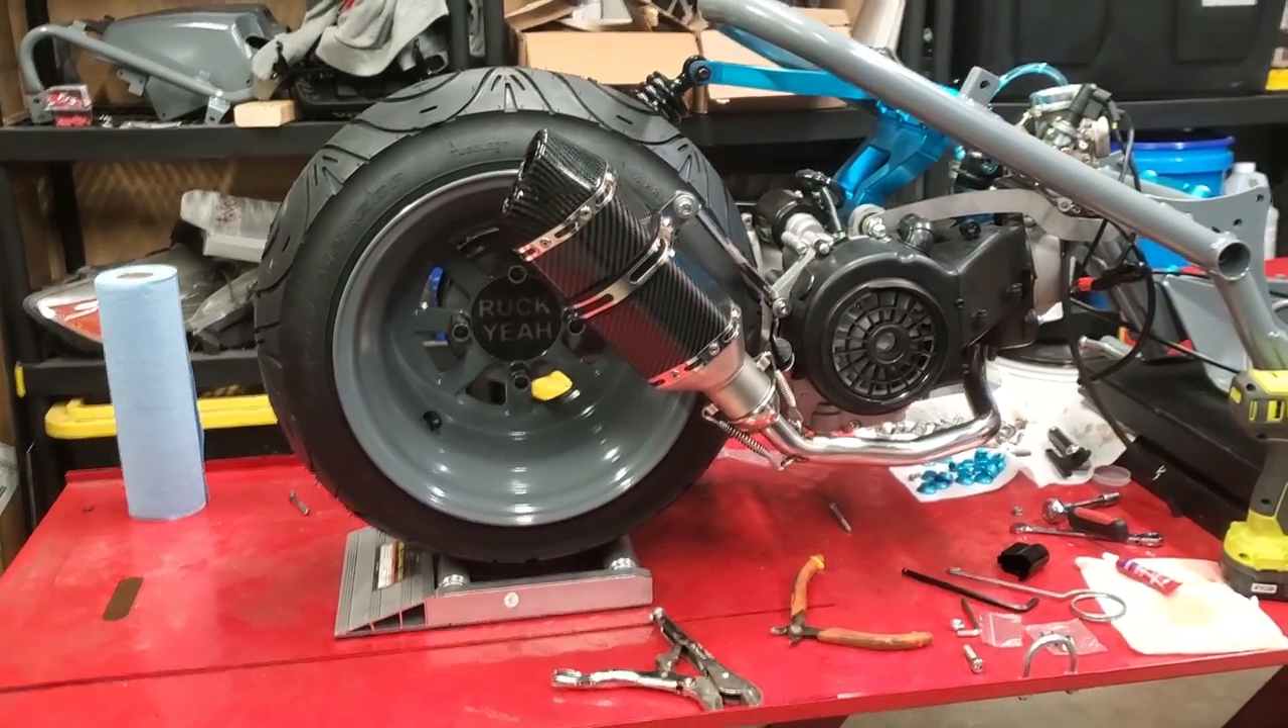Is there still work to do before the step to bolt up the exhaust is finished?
No.